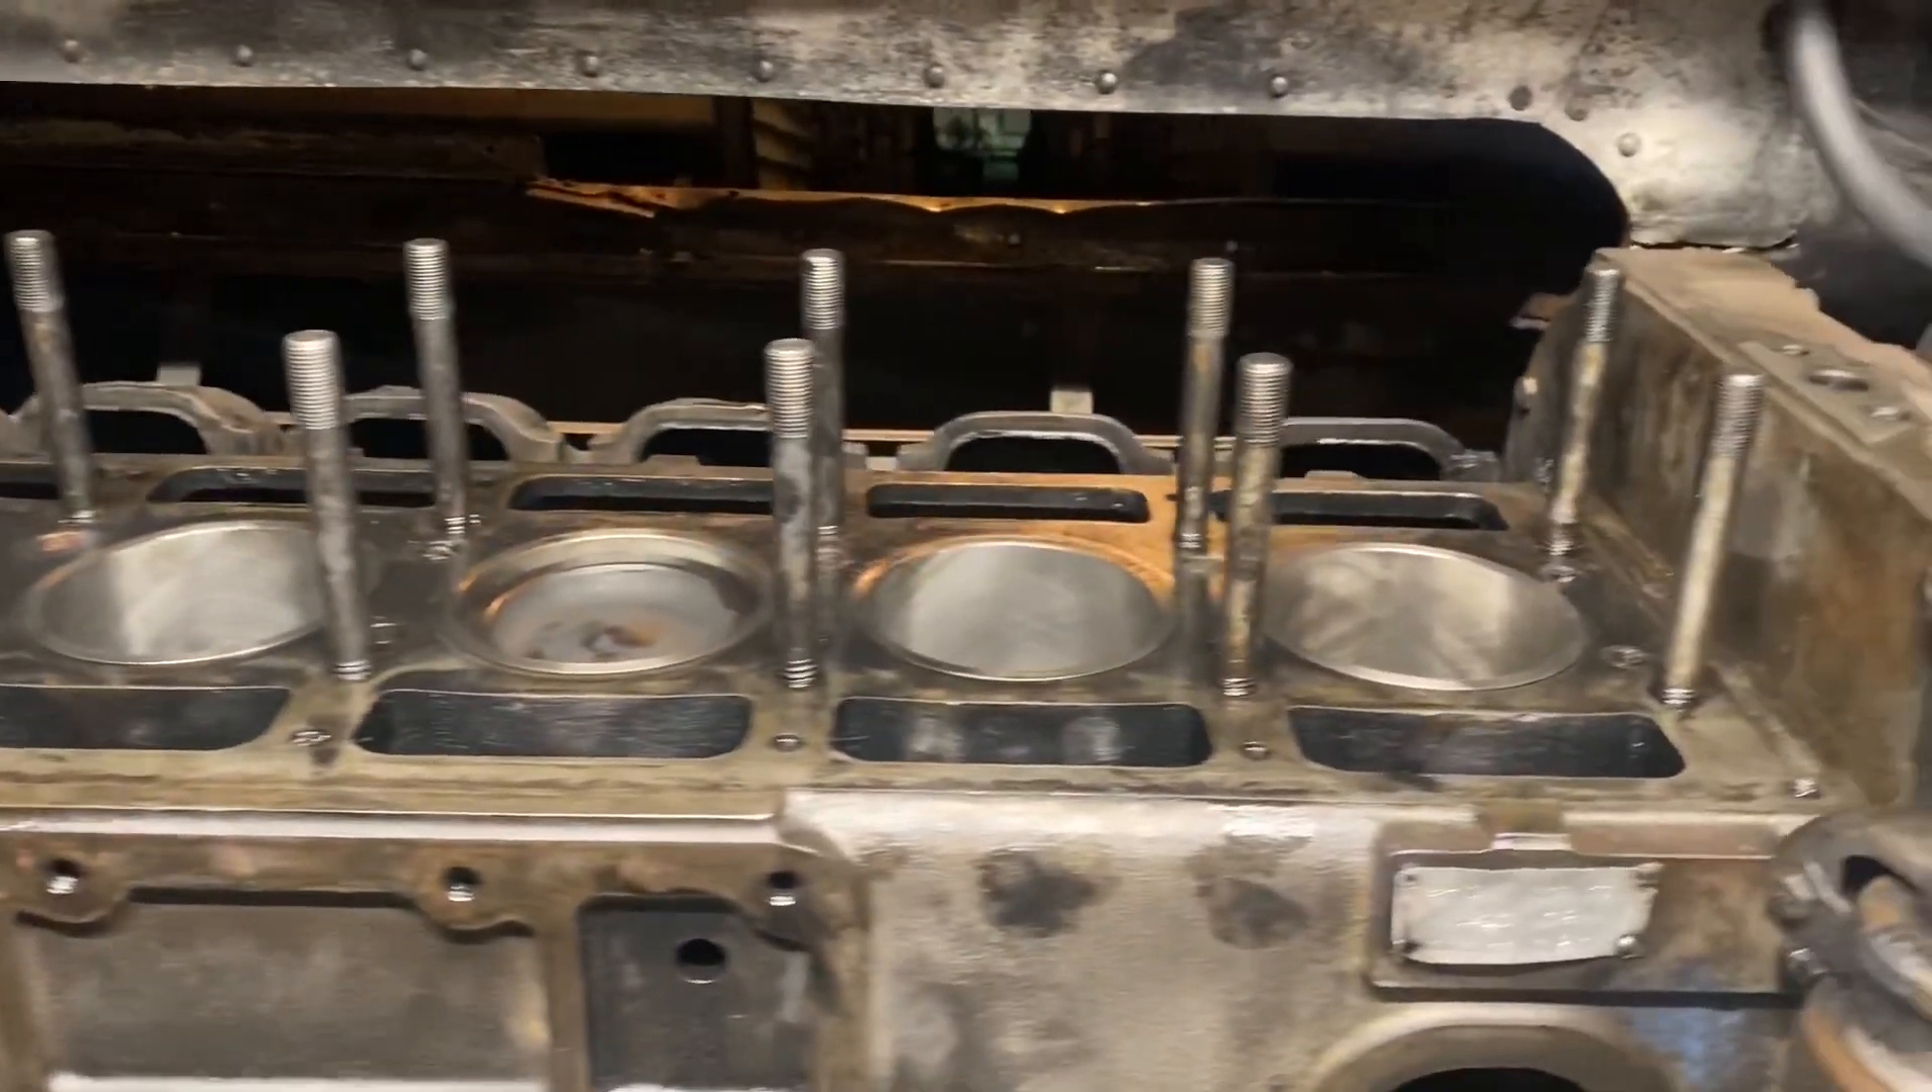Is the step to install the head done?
No.